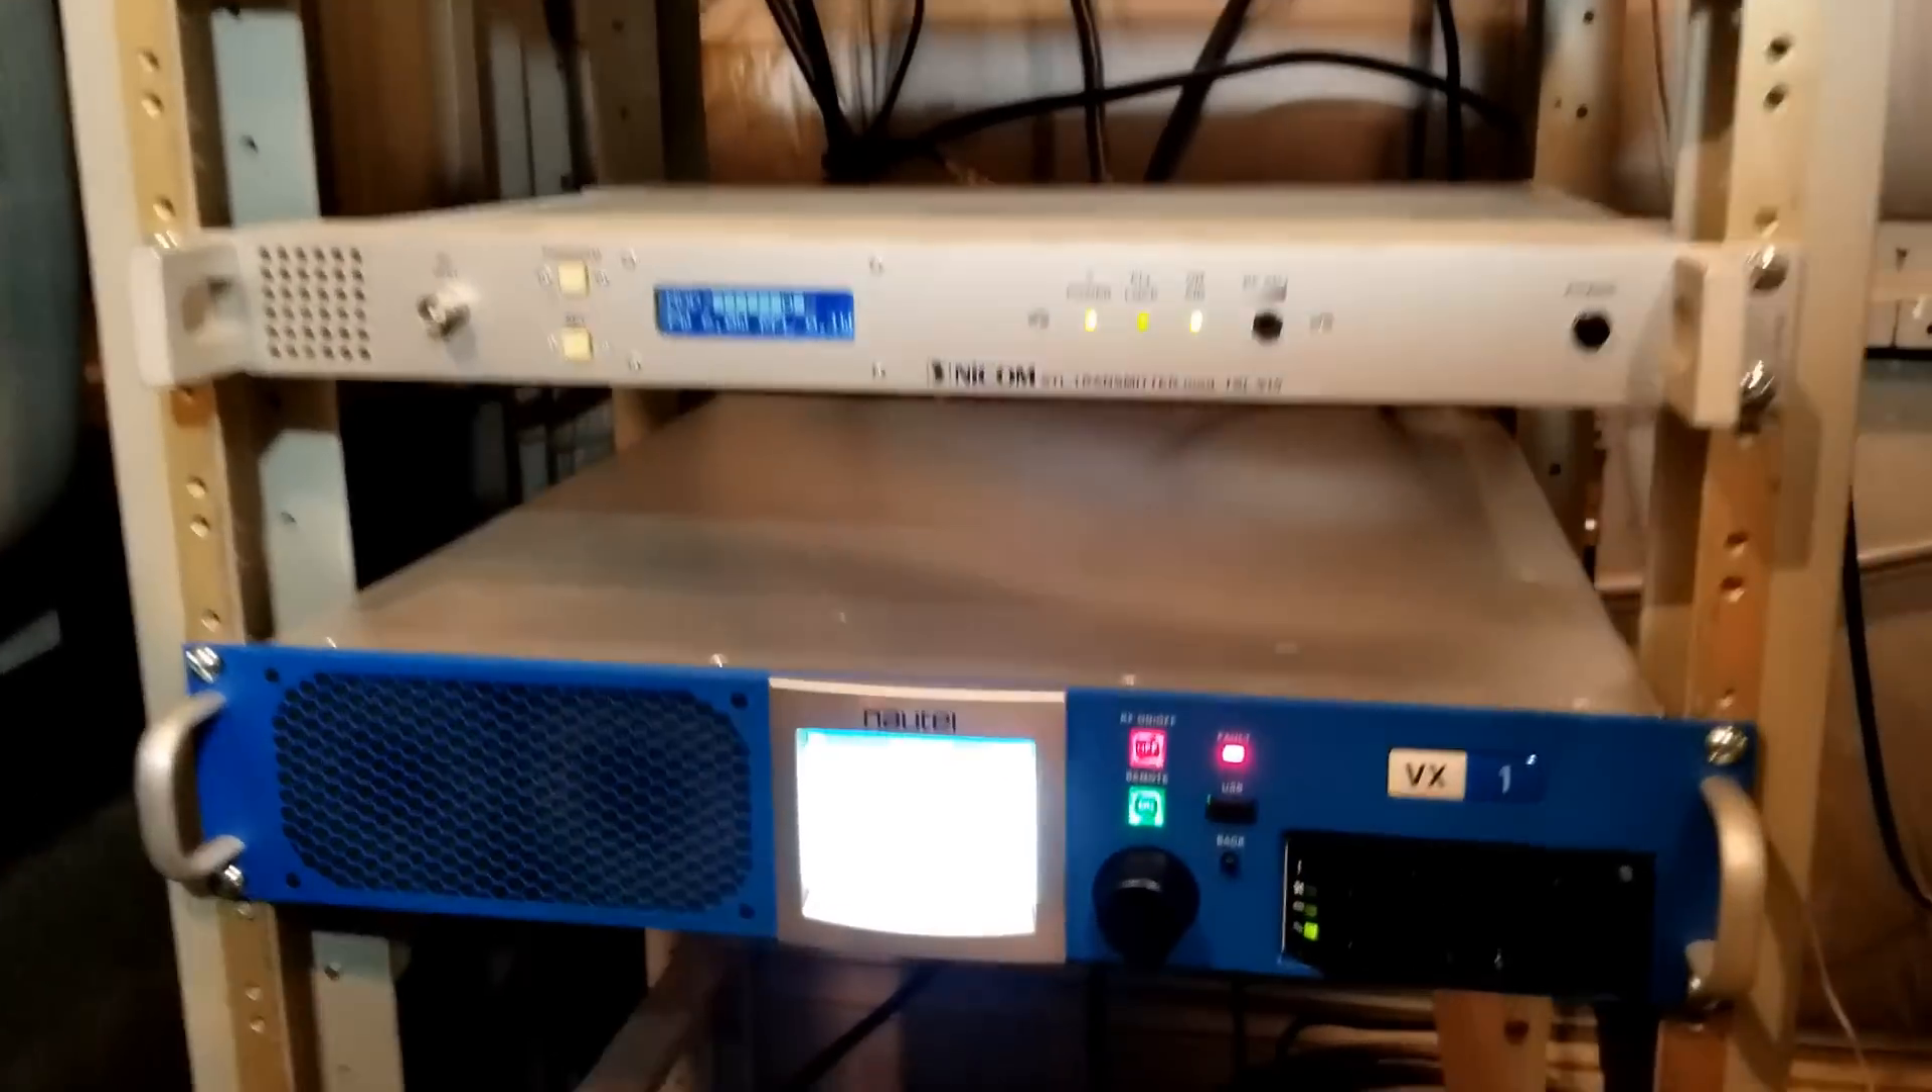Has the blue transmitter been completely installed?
Yes.